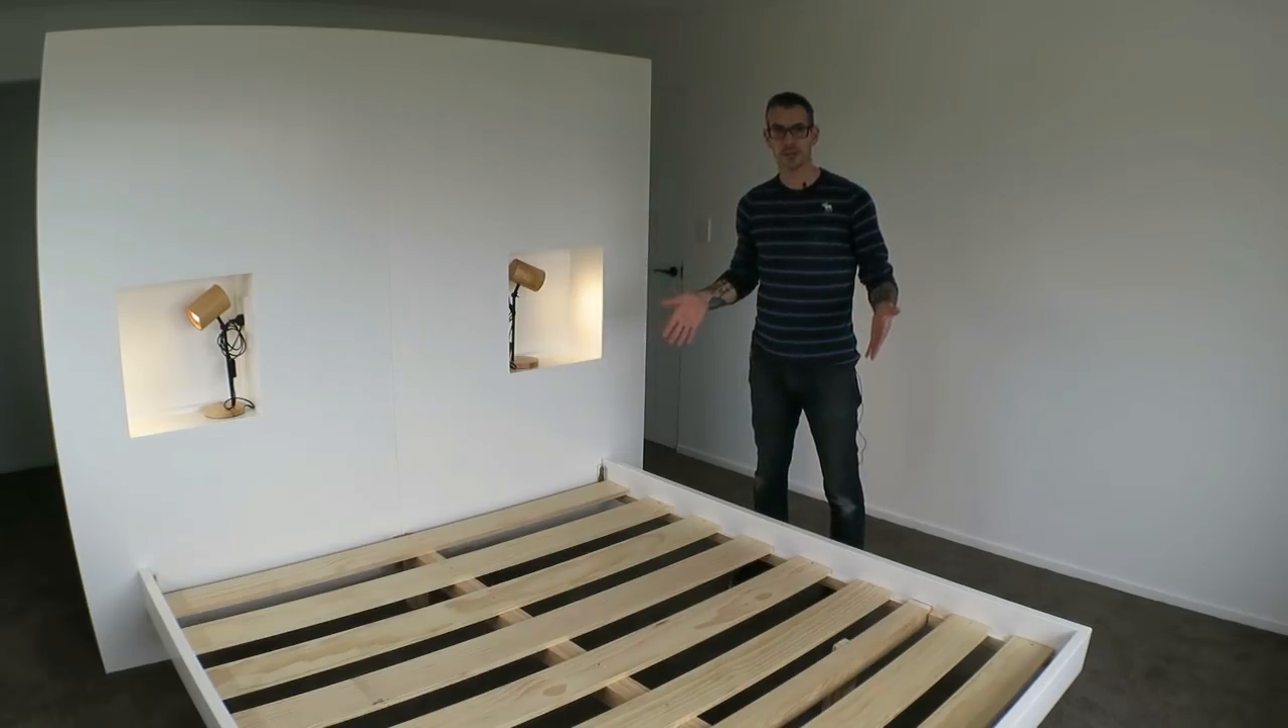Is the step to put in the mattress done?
No.